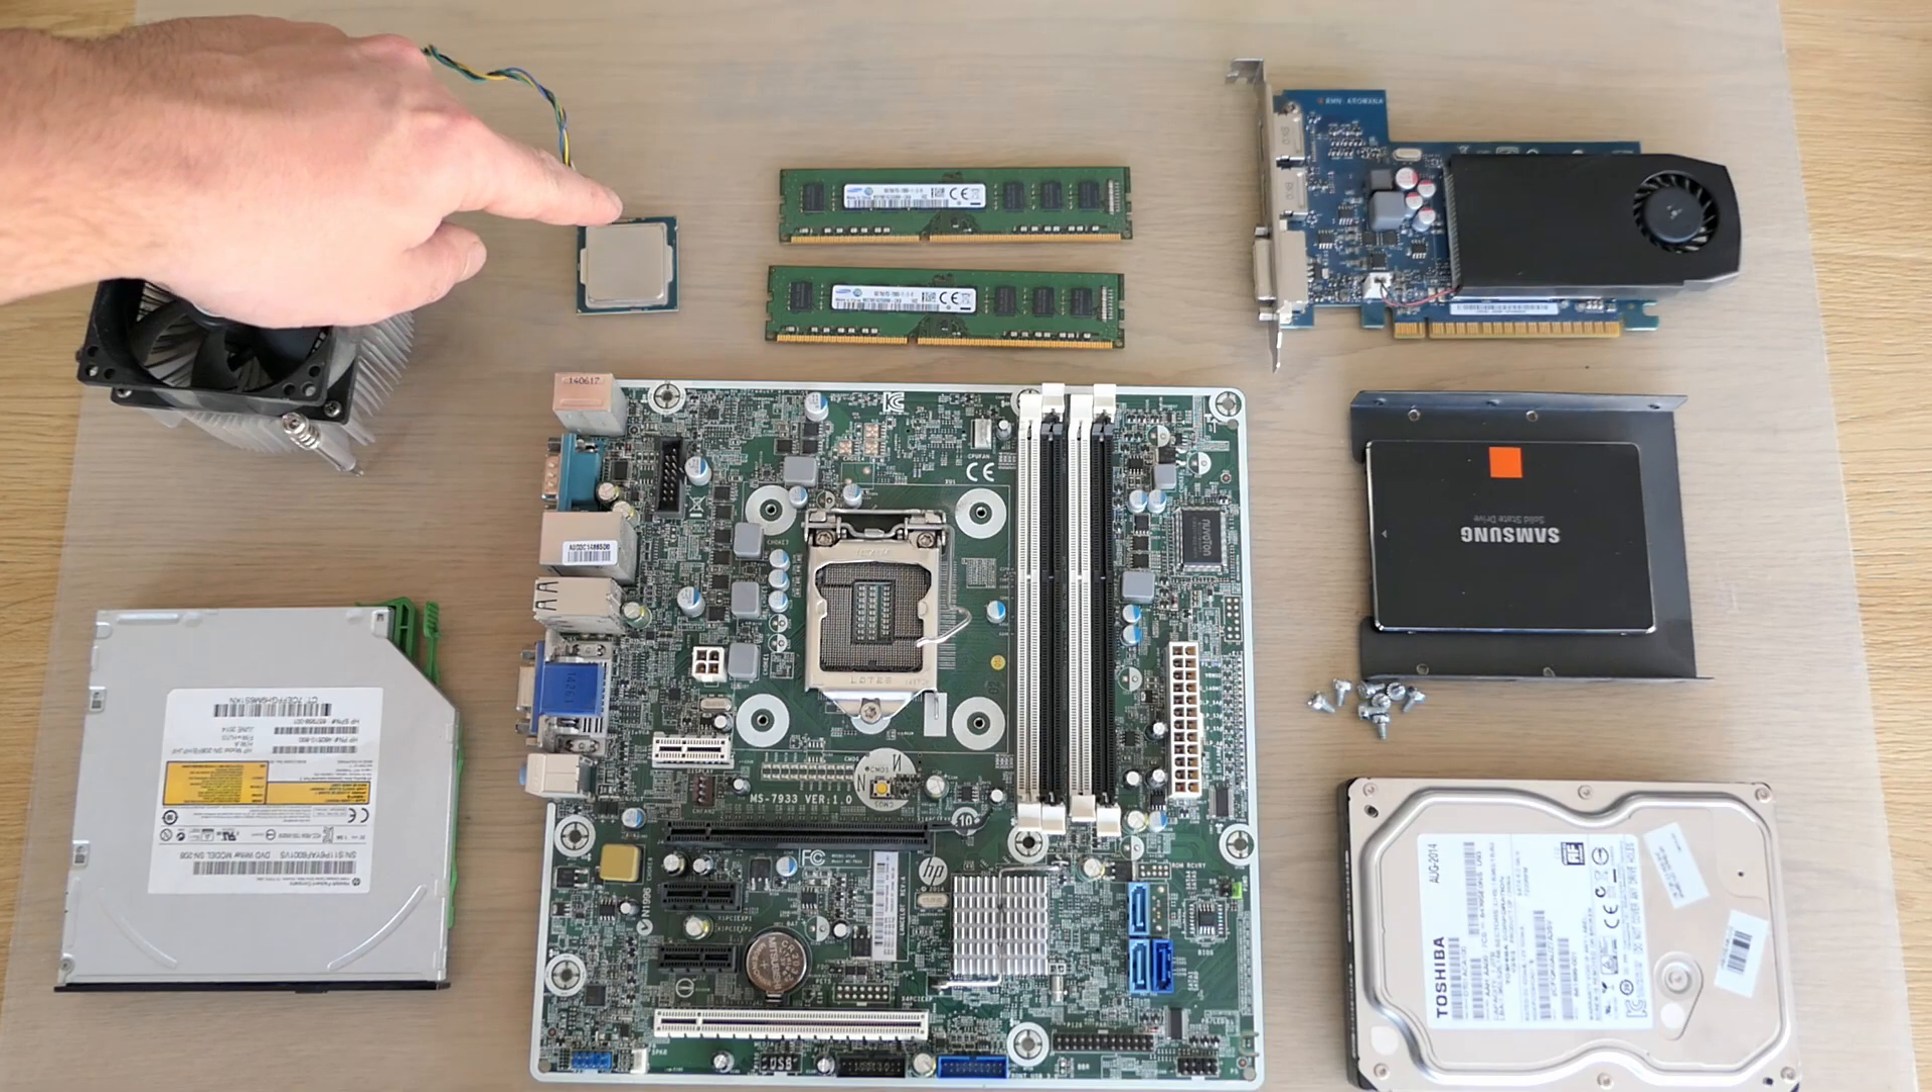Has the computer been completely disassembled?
Yes.